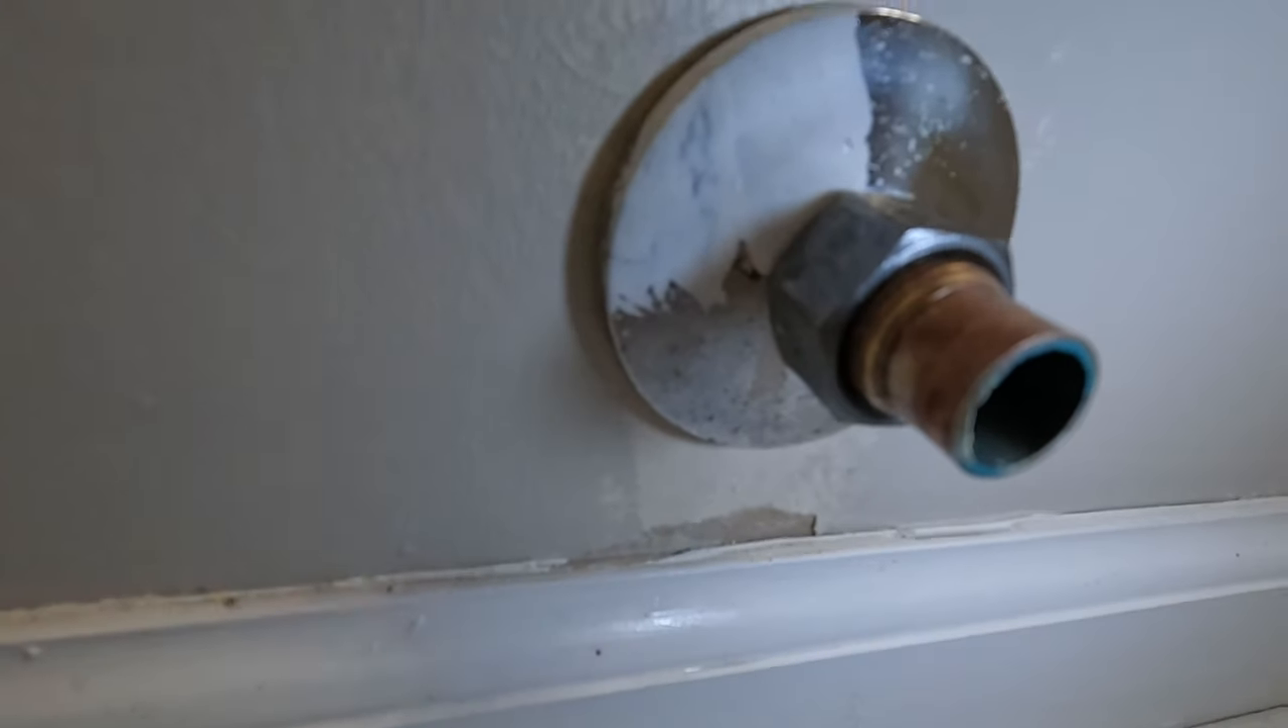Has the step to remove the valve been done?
Yes.